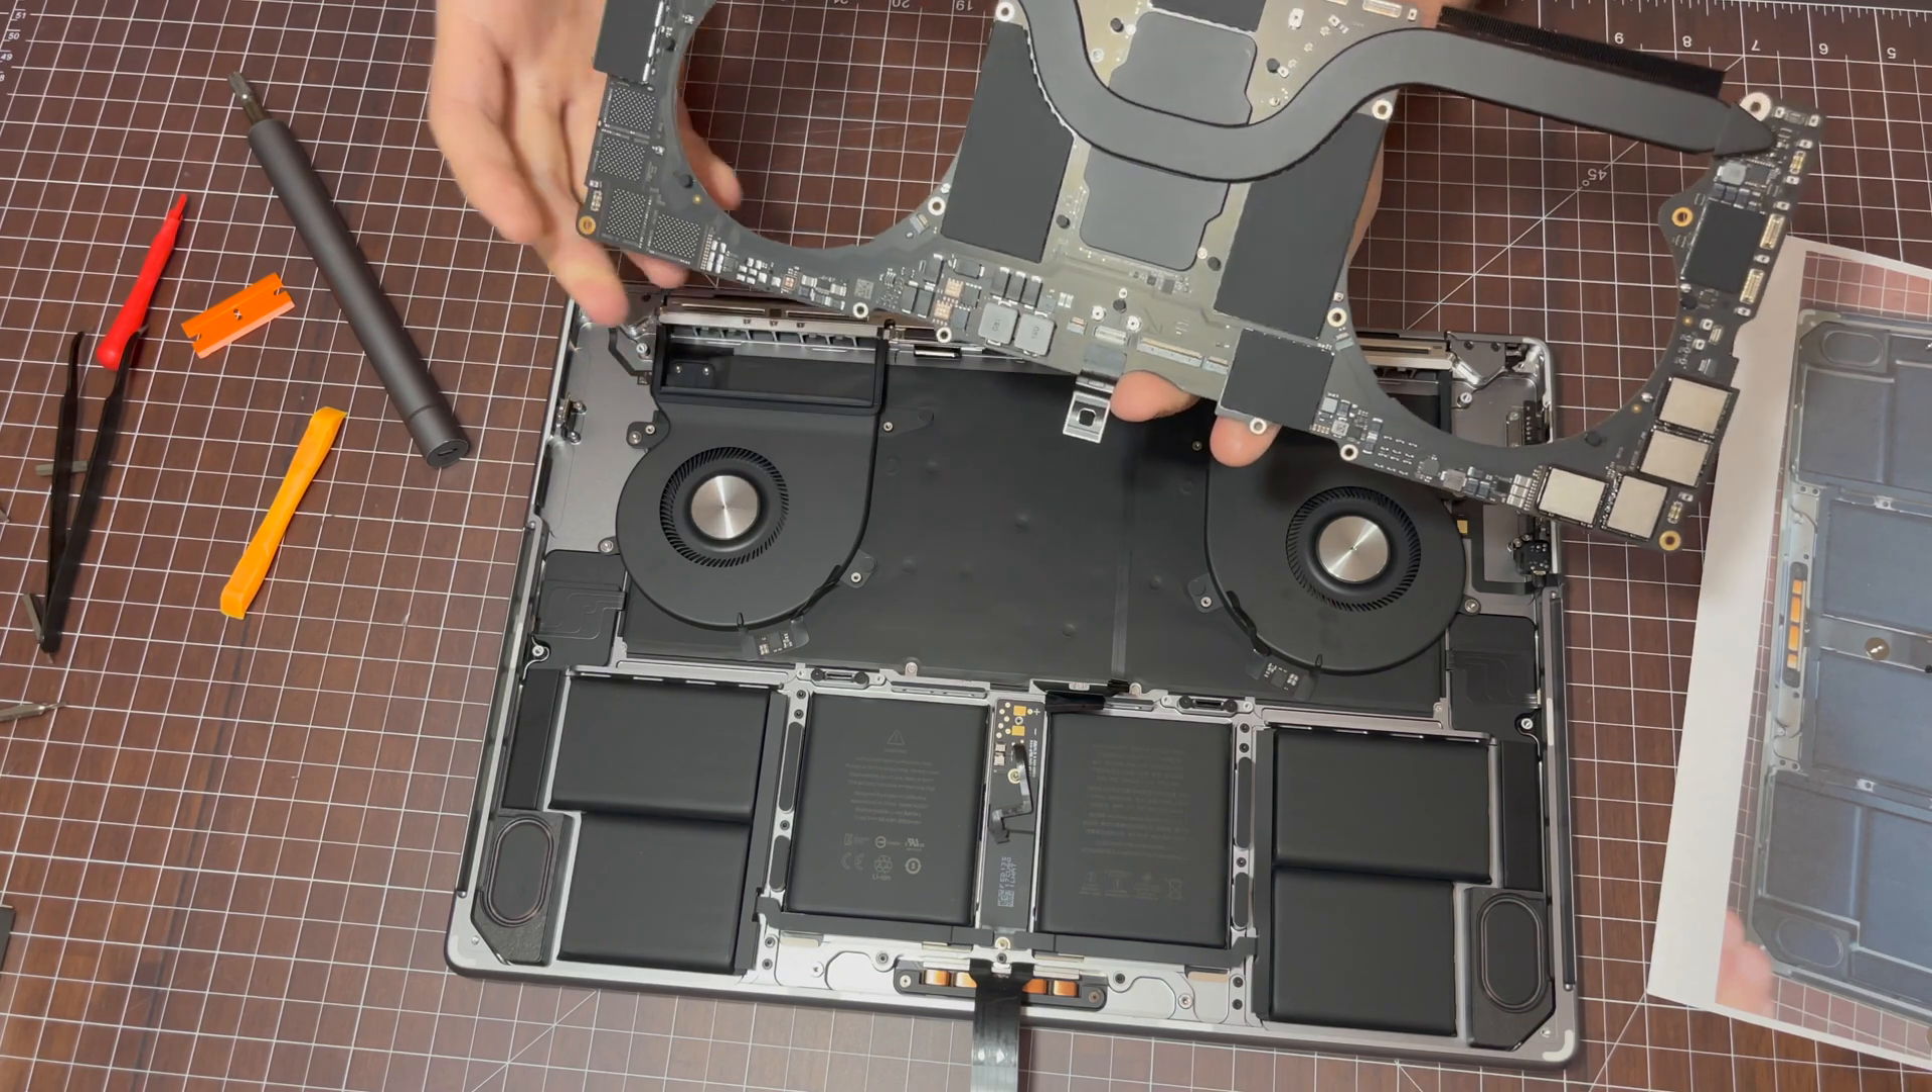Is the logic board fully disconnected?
Yes.